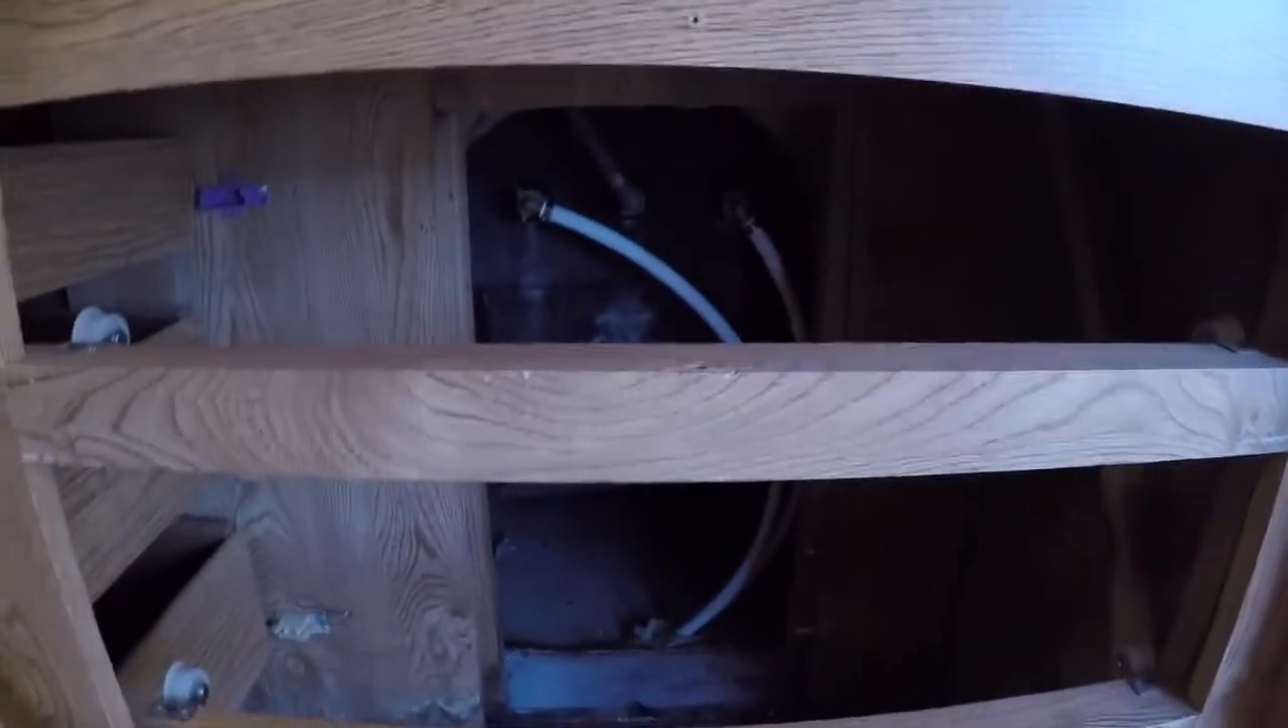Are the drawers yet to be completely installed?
Yes.